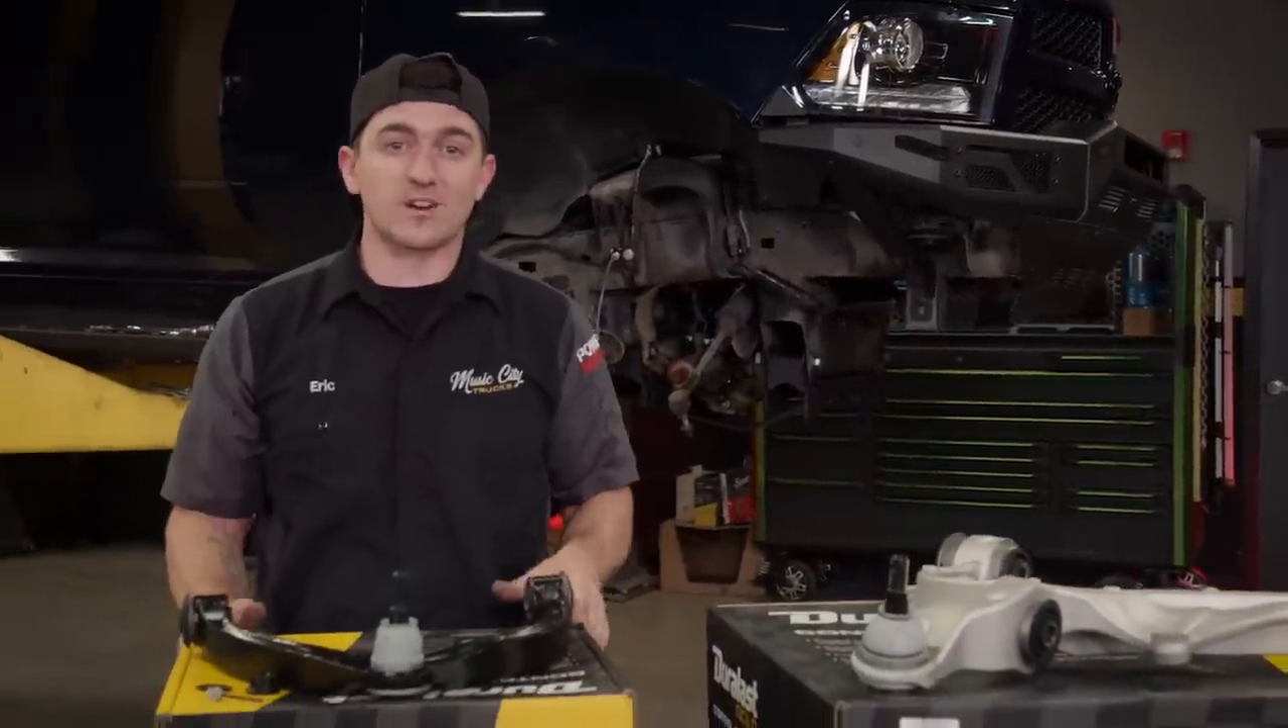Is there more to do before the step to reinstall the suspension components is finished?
Yes.